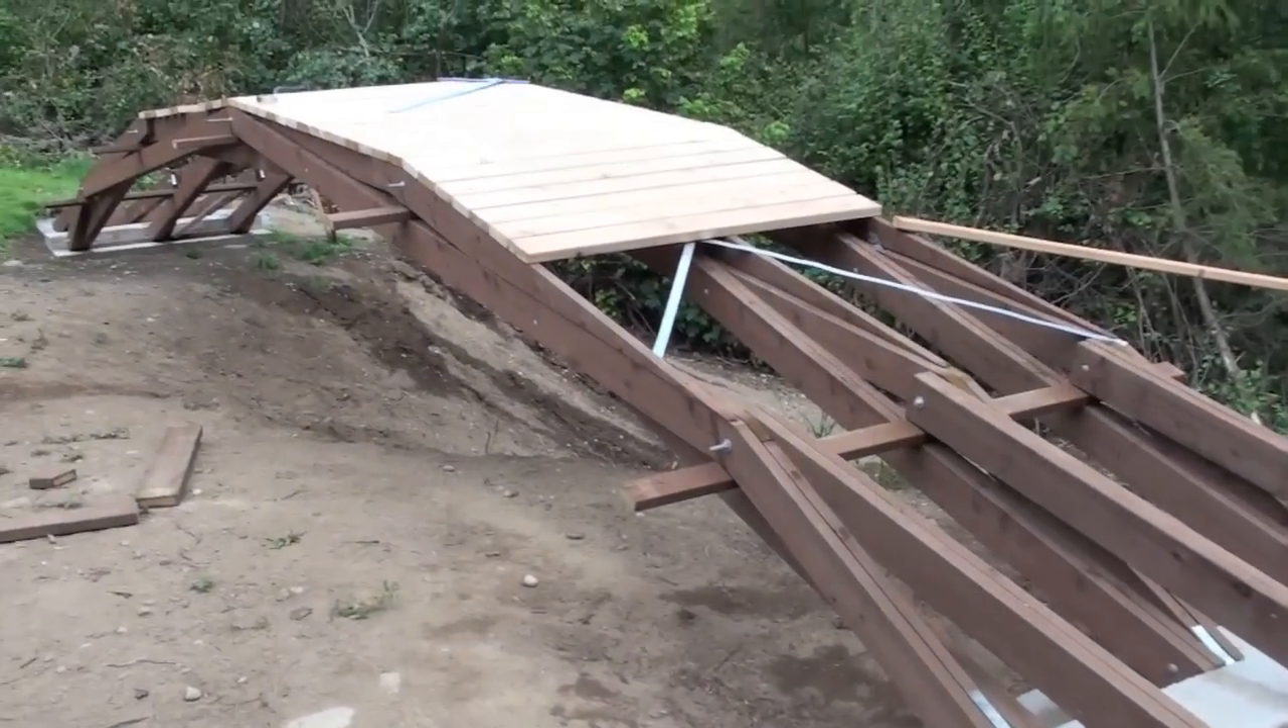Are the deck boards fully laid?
No.